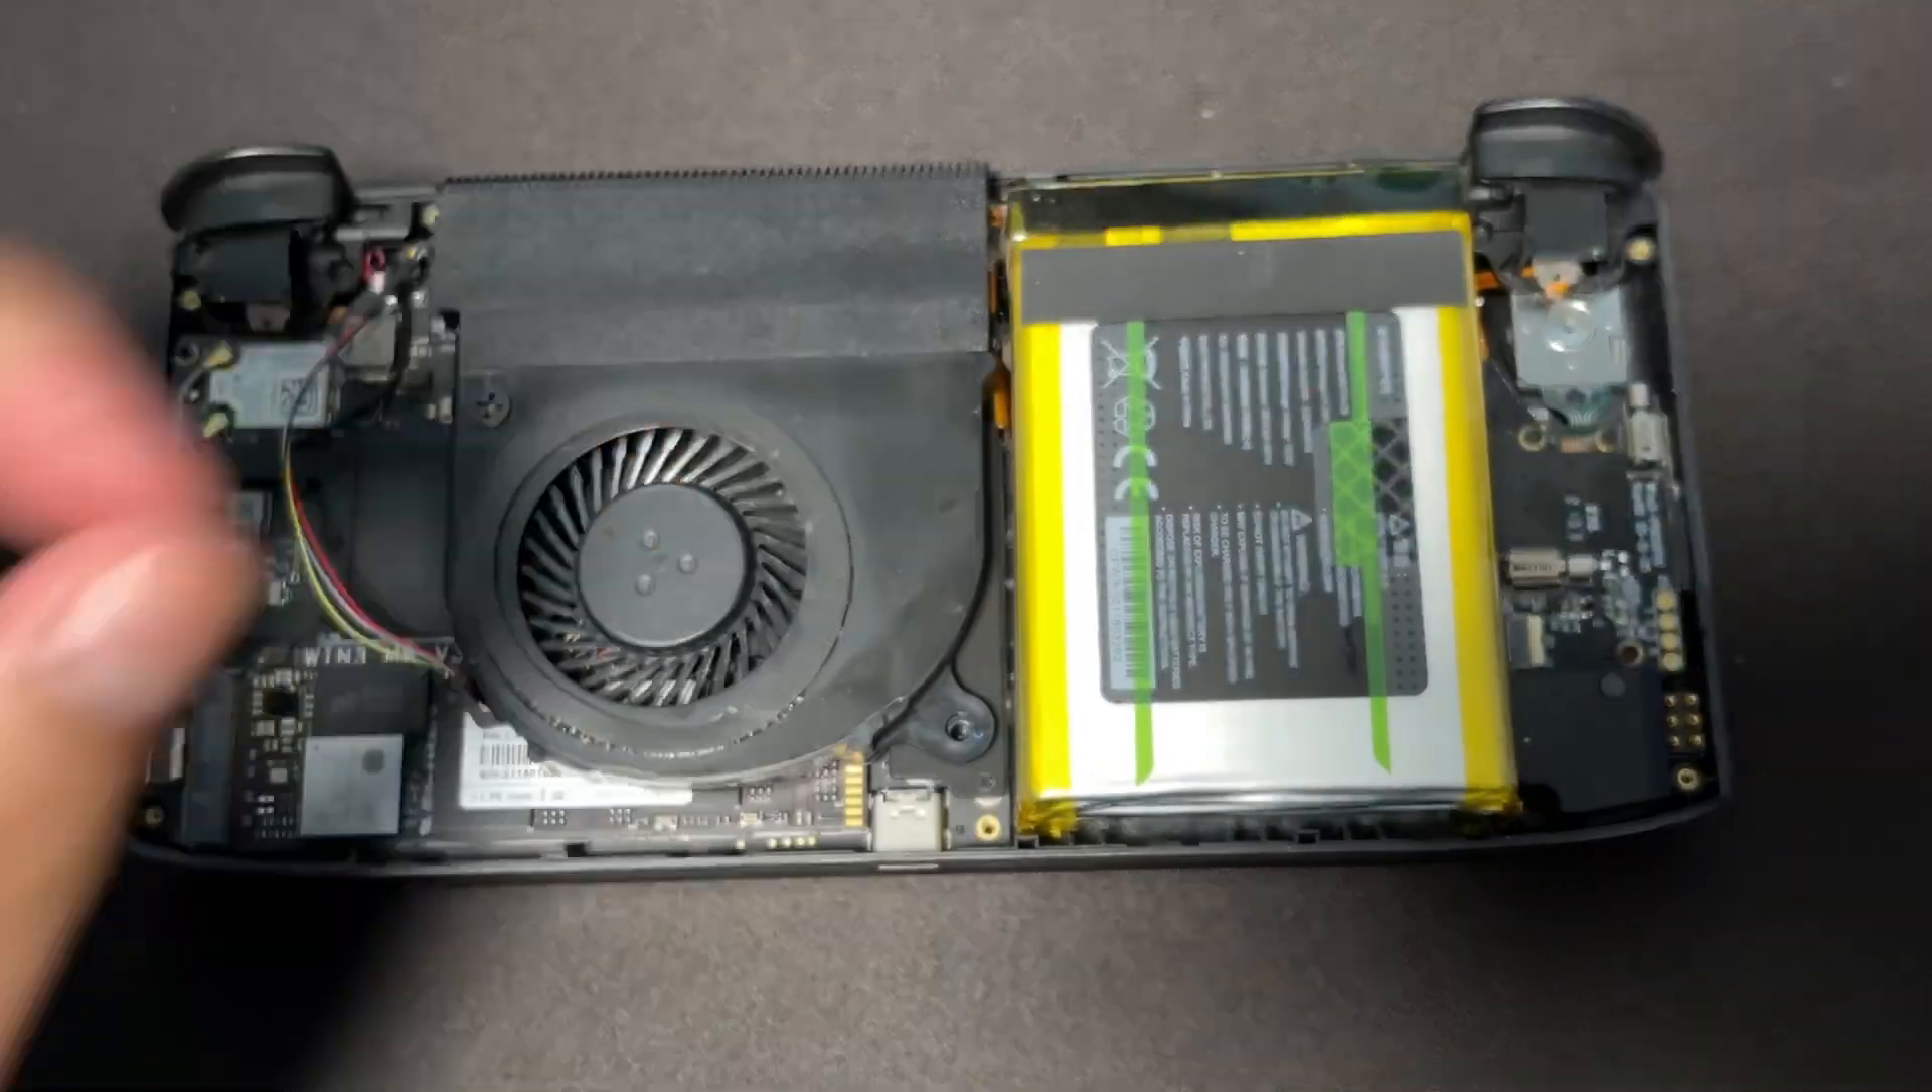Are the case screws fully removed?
Yes.